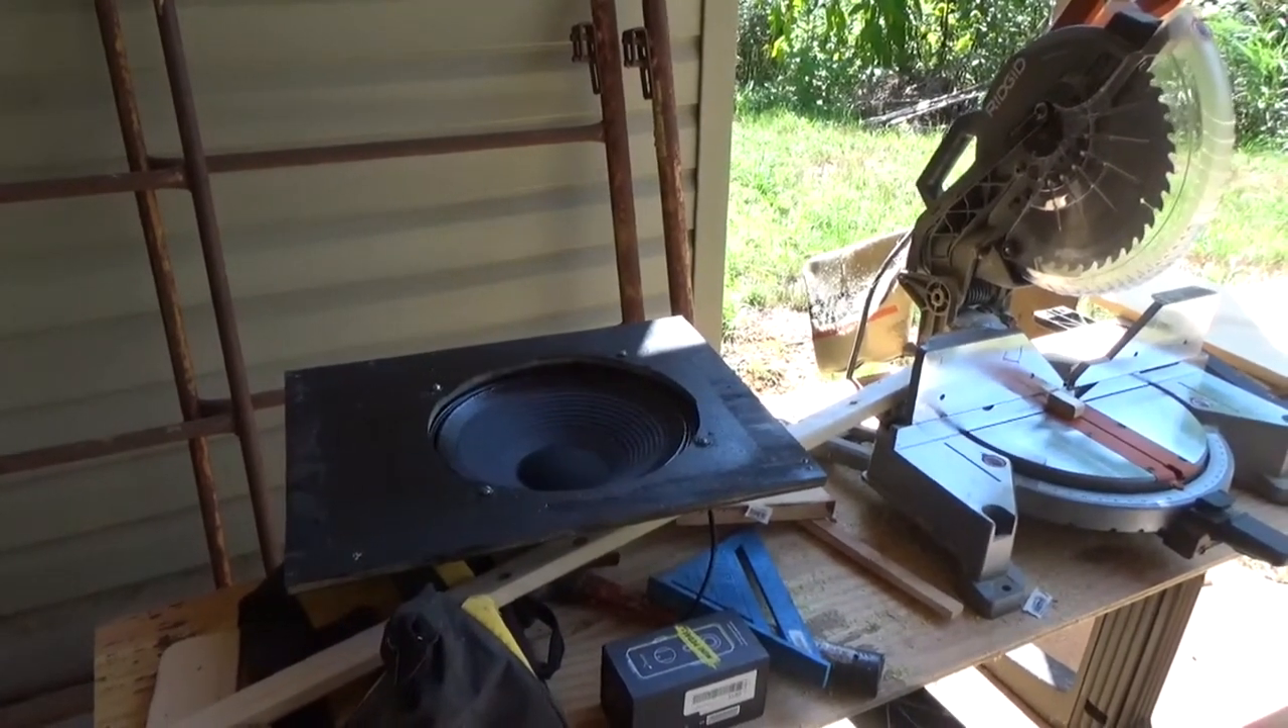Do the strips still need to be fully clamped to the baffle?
Yes.